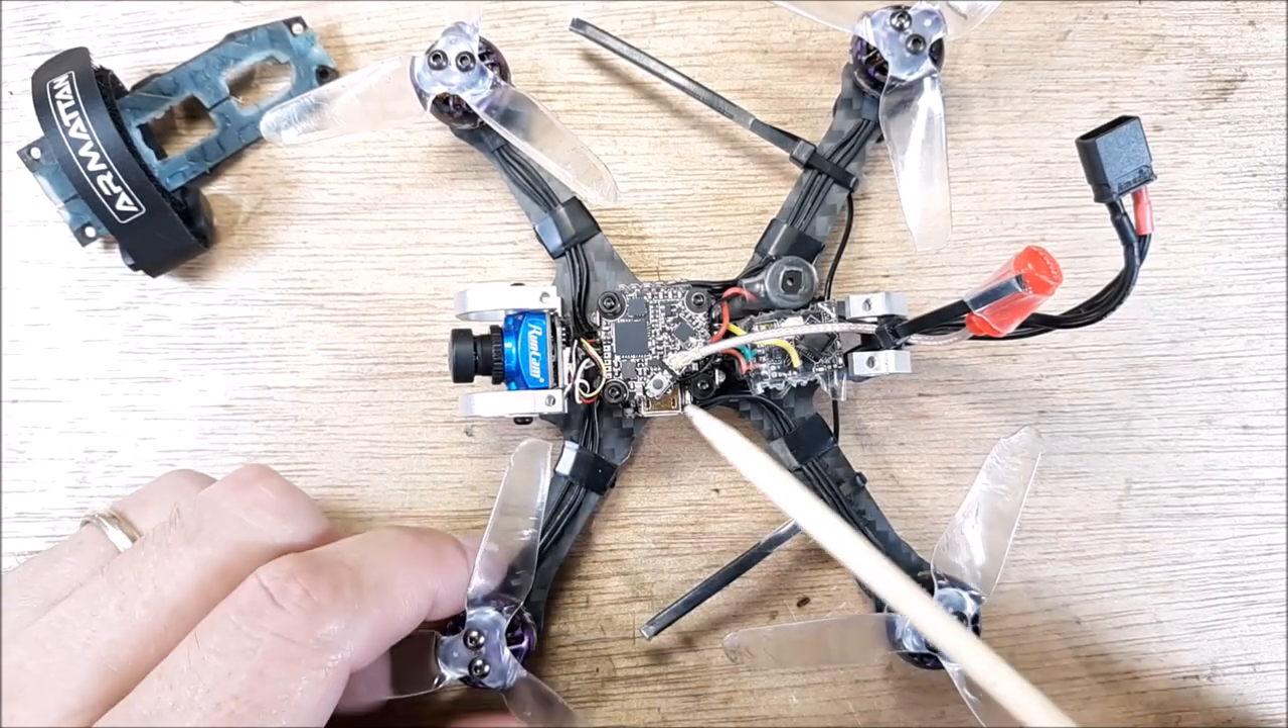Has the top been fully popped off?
Yes.